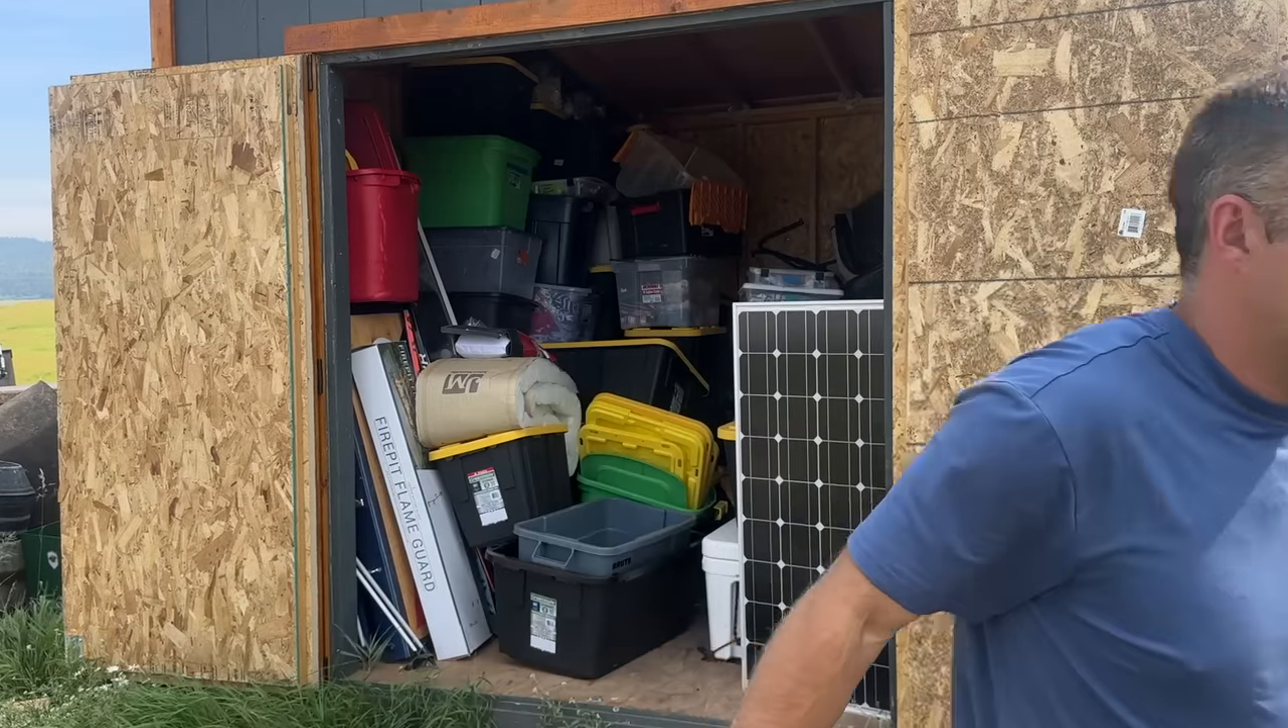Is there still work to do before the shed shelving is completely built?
Yes.